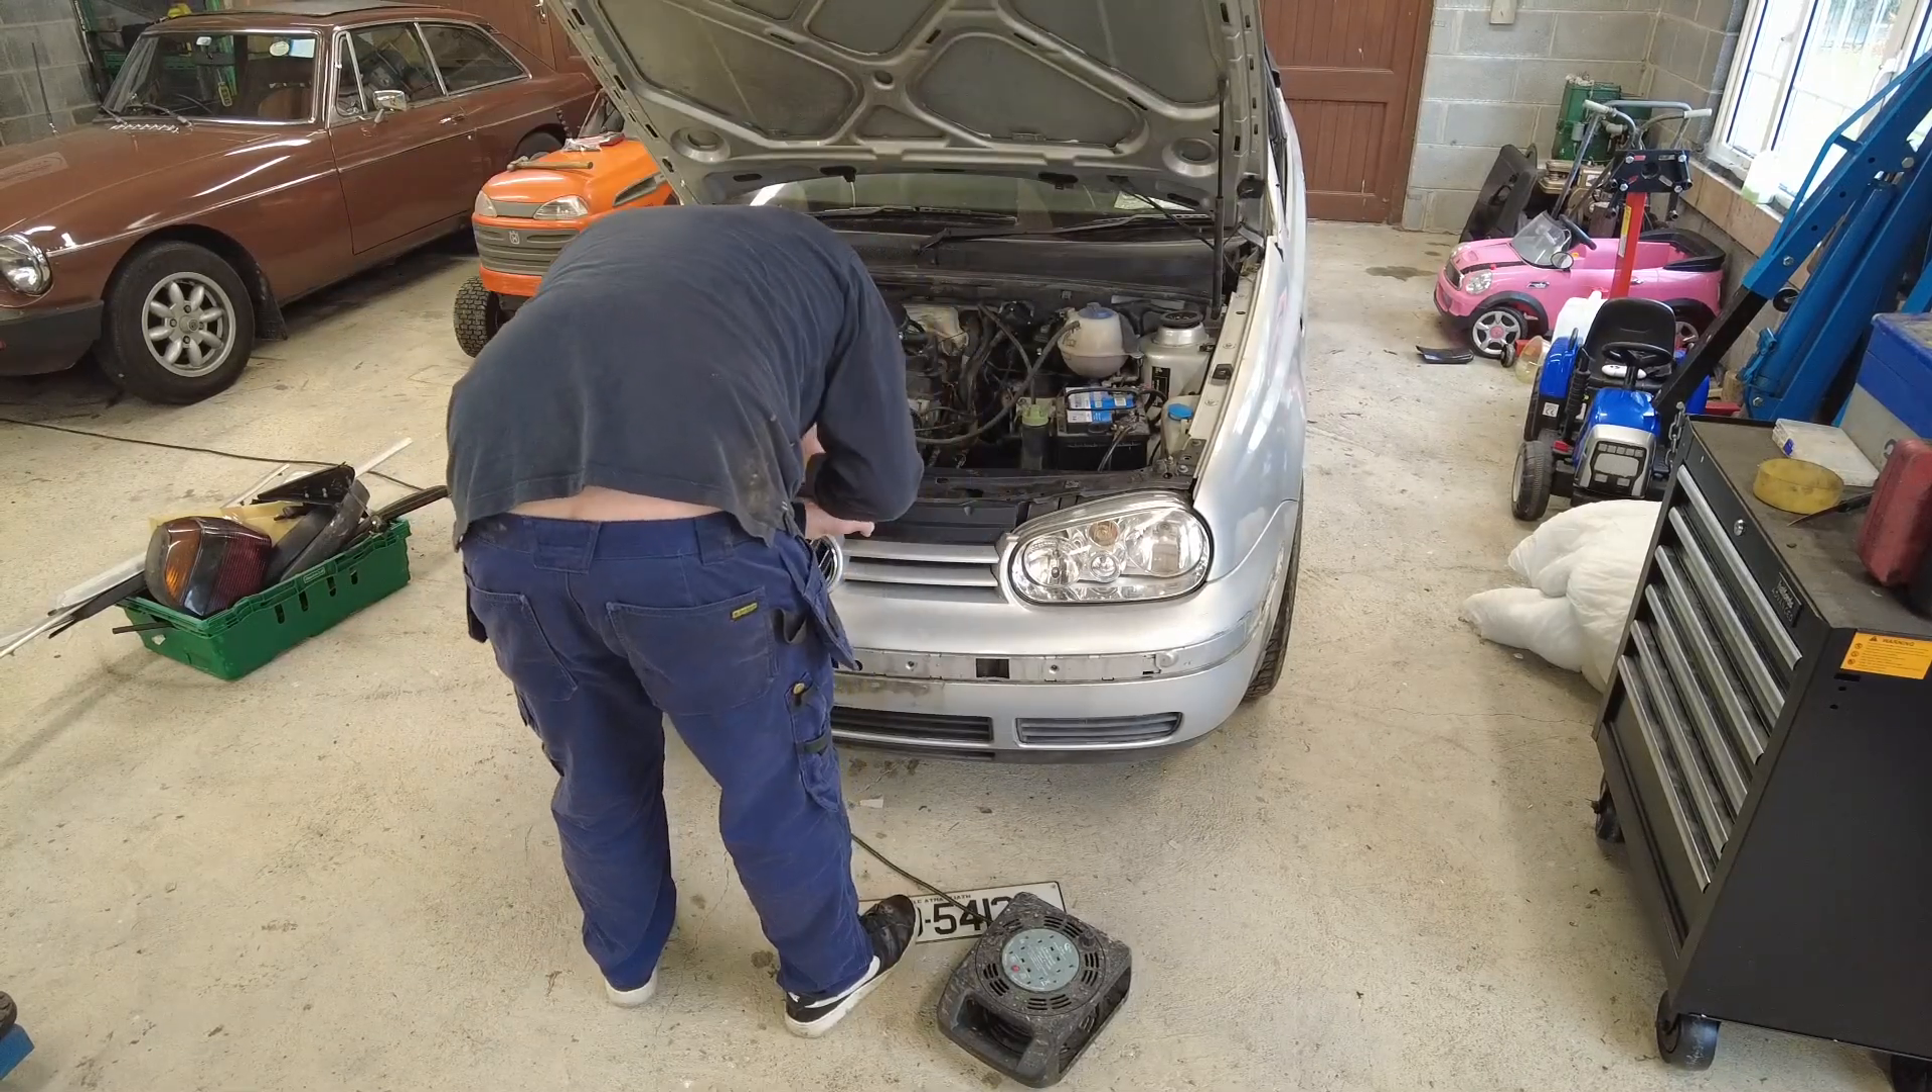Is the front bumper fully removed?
No.